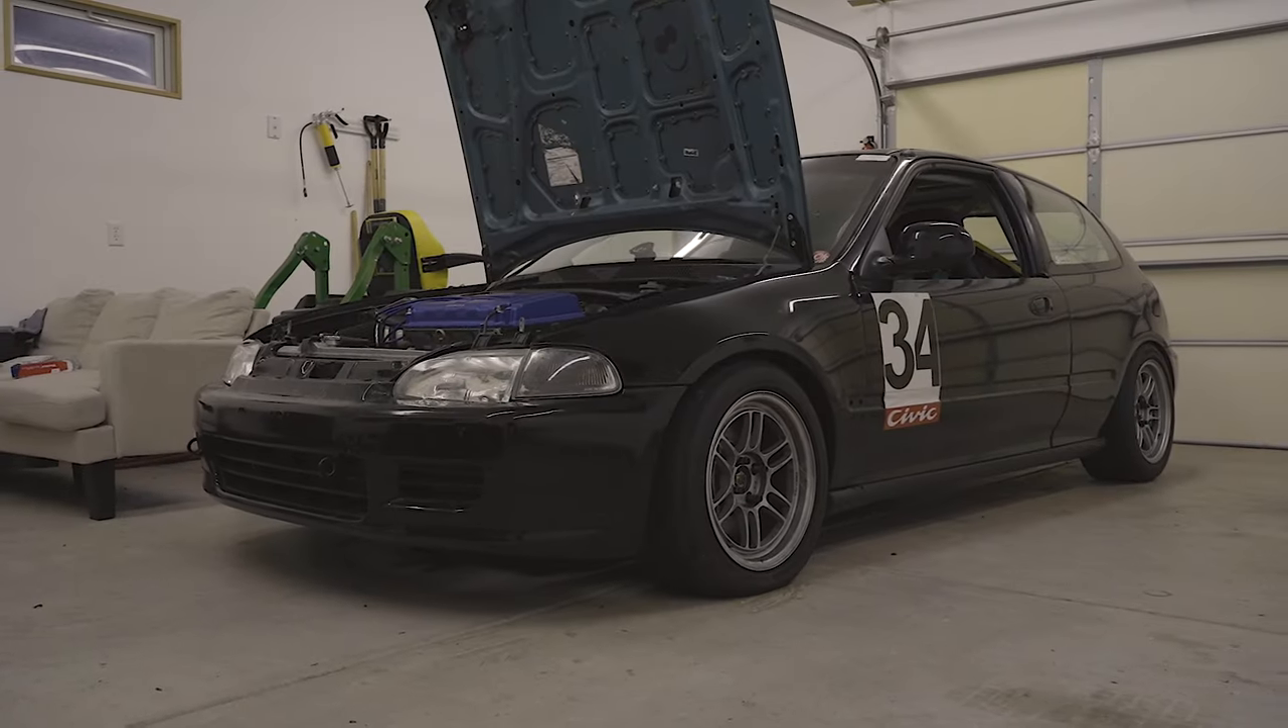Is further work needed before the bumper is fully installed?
No.